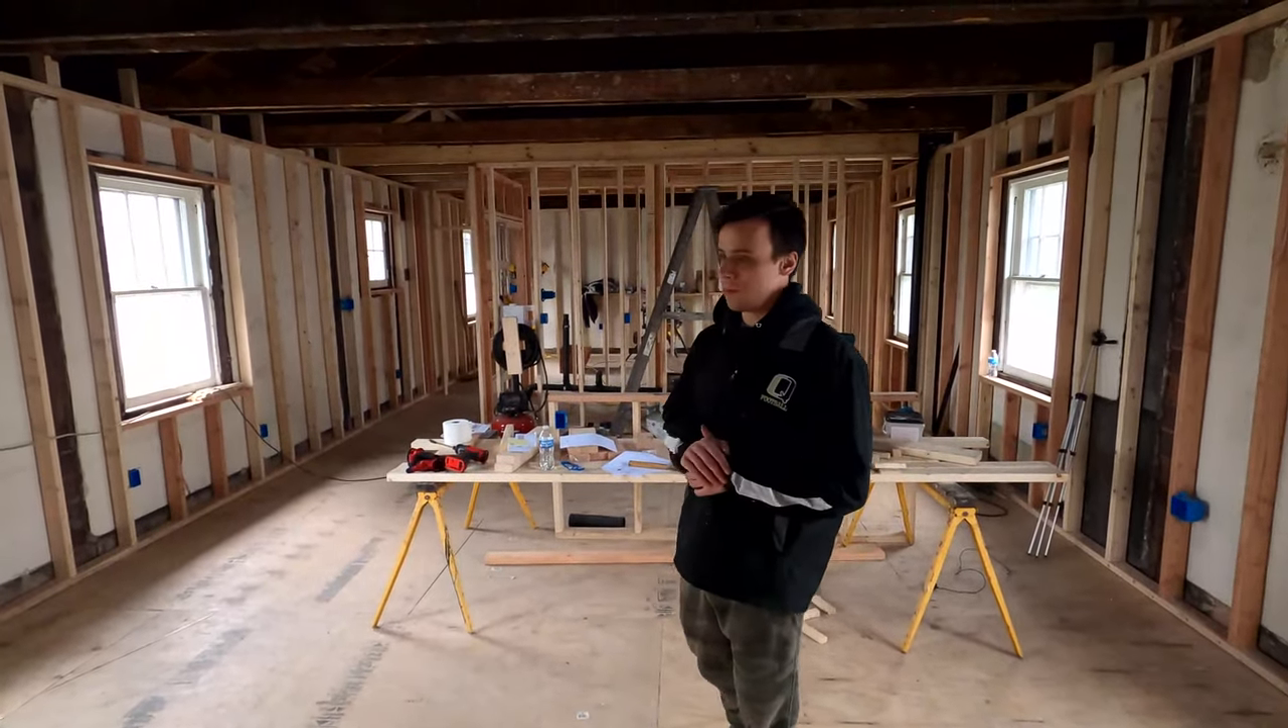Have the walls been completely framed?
Yes.